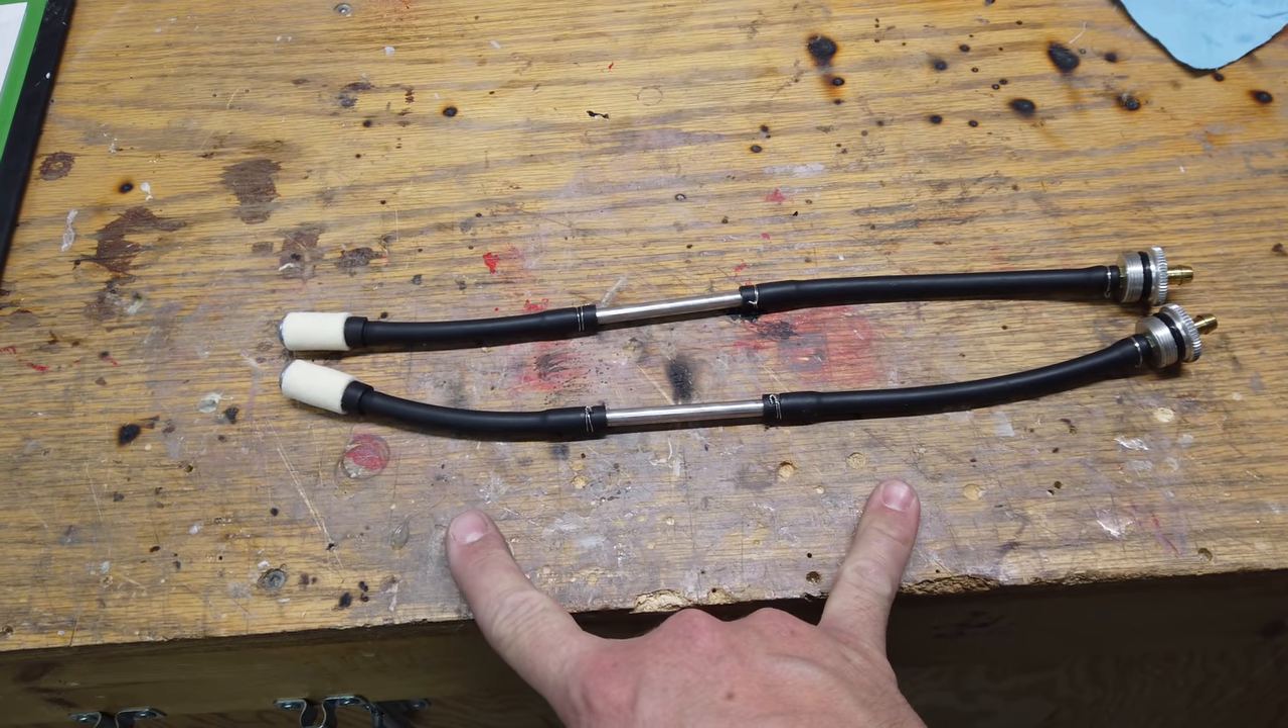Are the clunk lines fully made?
Yes.